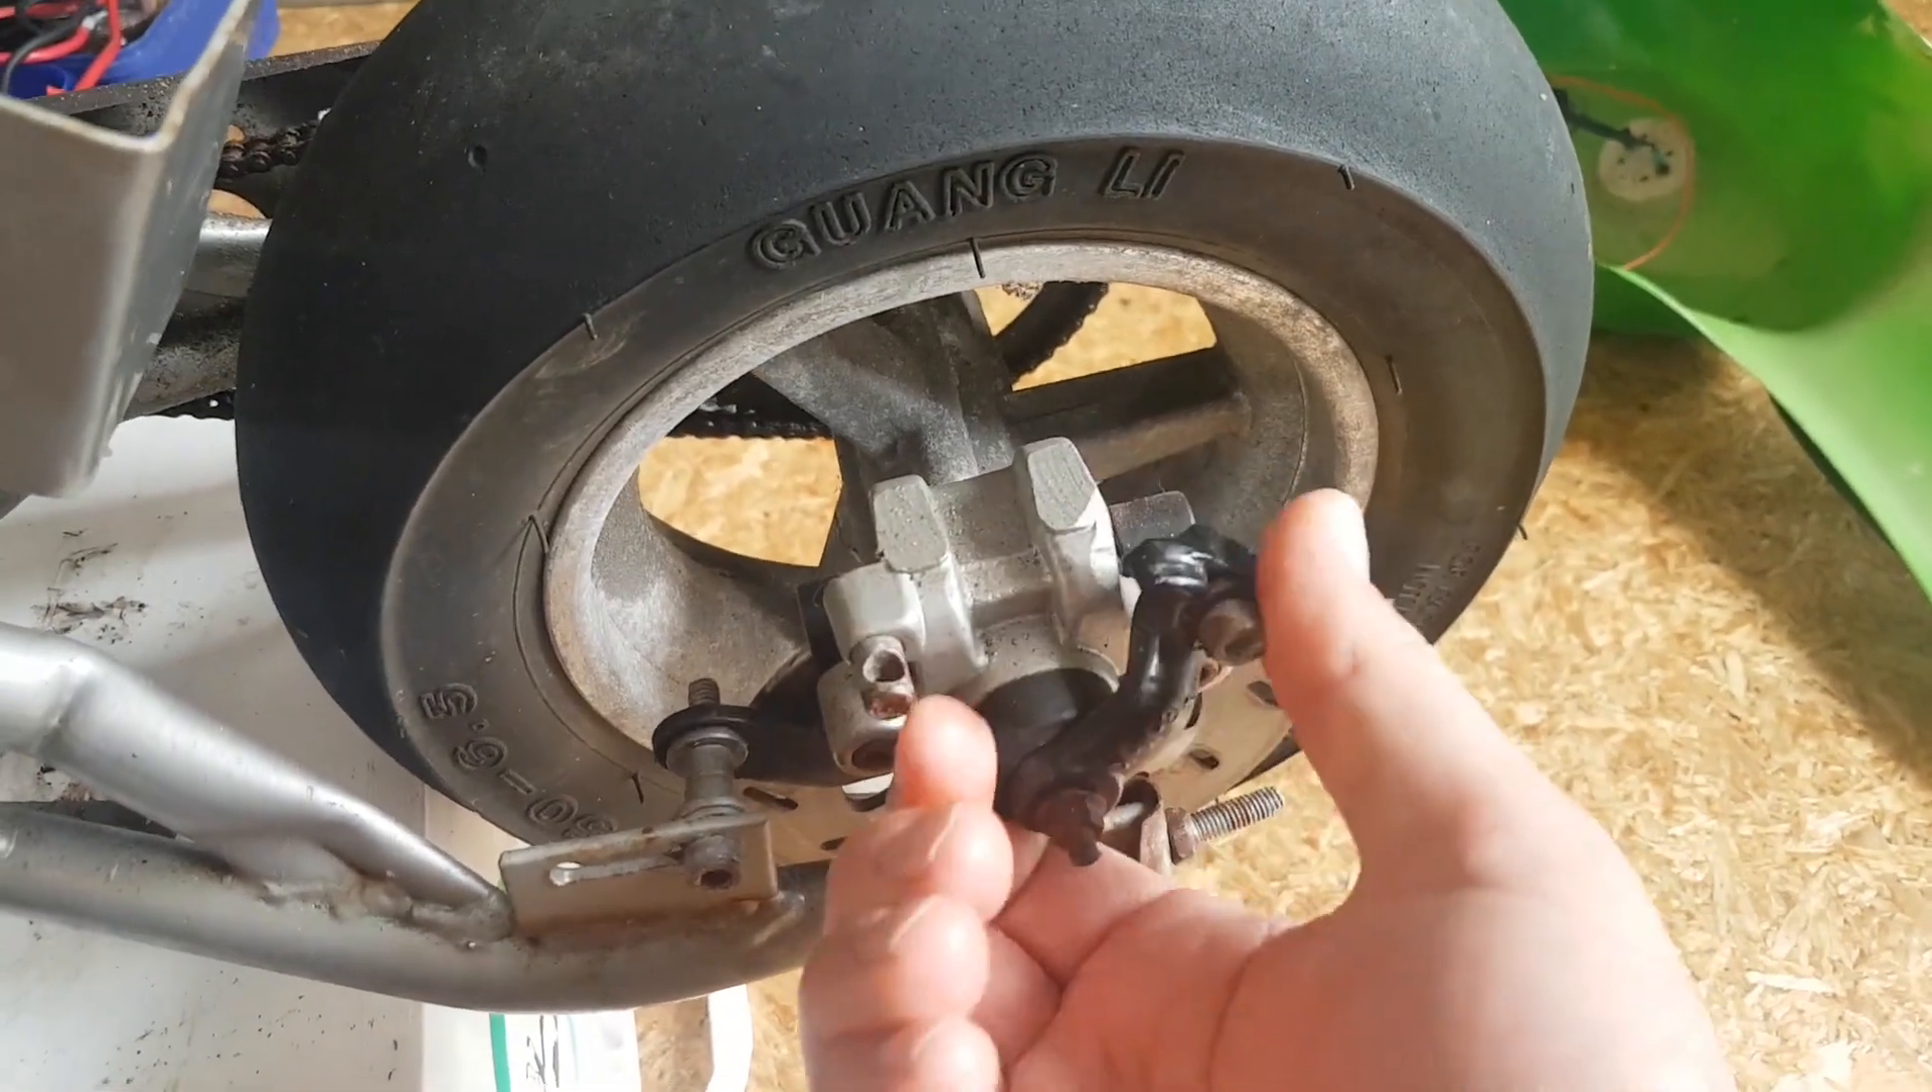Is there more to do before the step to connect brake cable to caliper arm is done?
Yes.